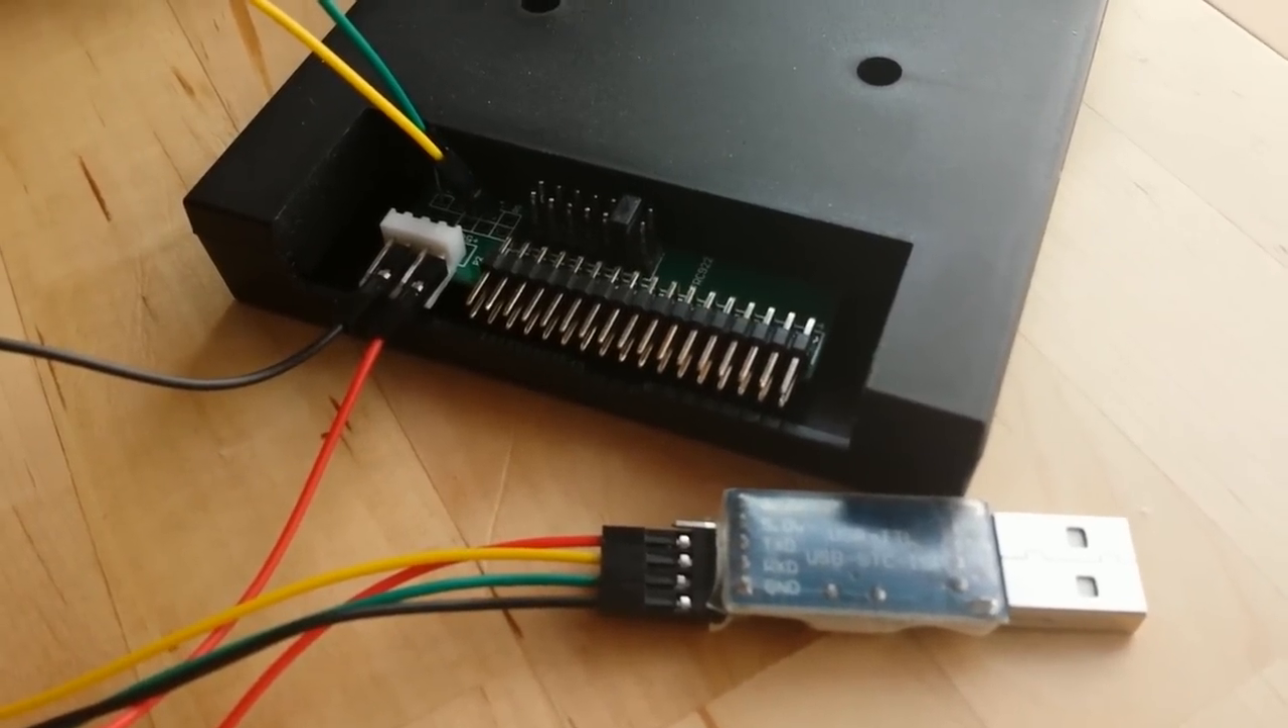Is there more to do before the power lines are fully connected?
No.